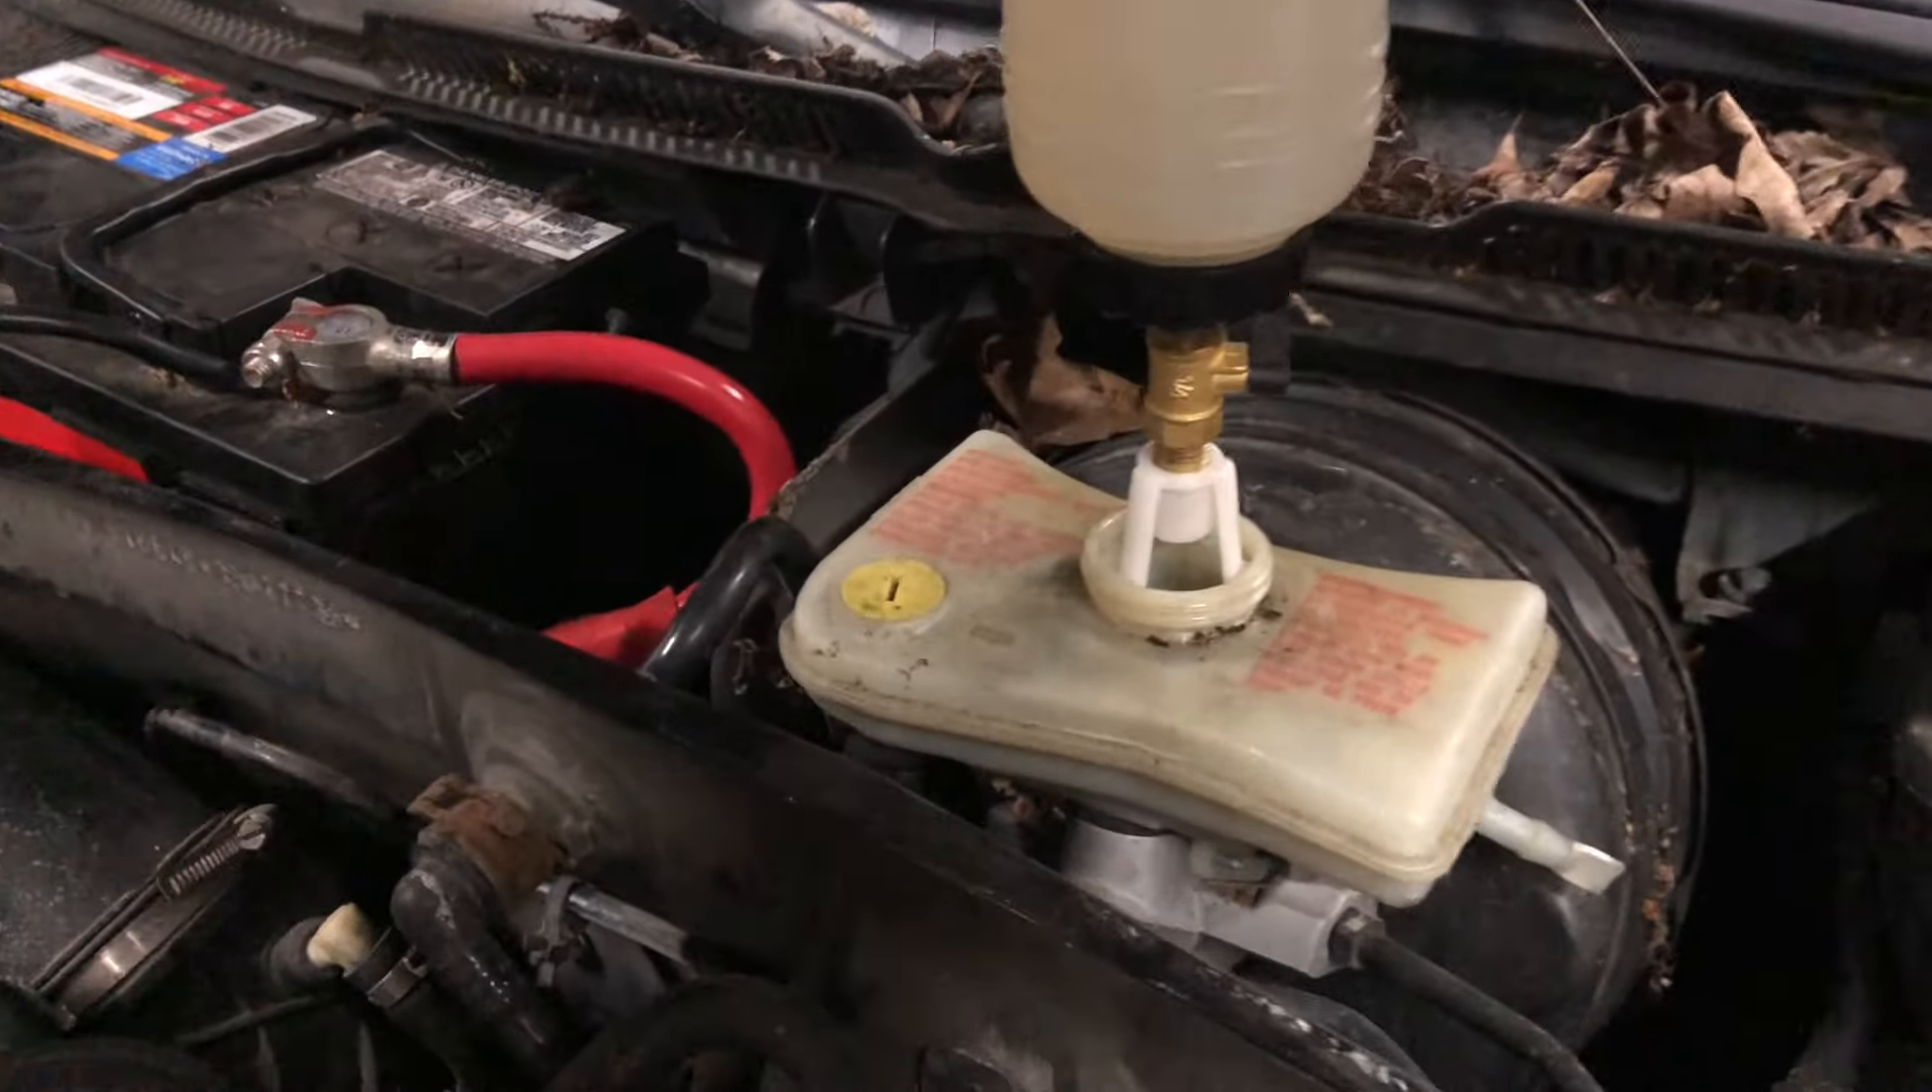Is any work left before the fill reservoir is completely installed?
No.